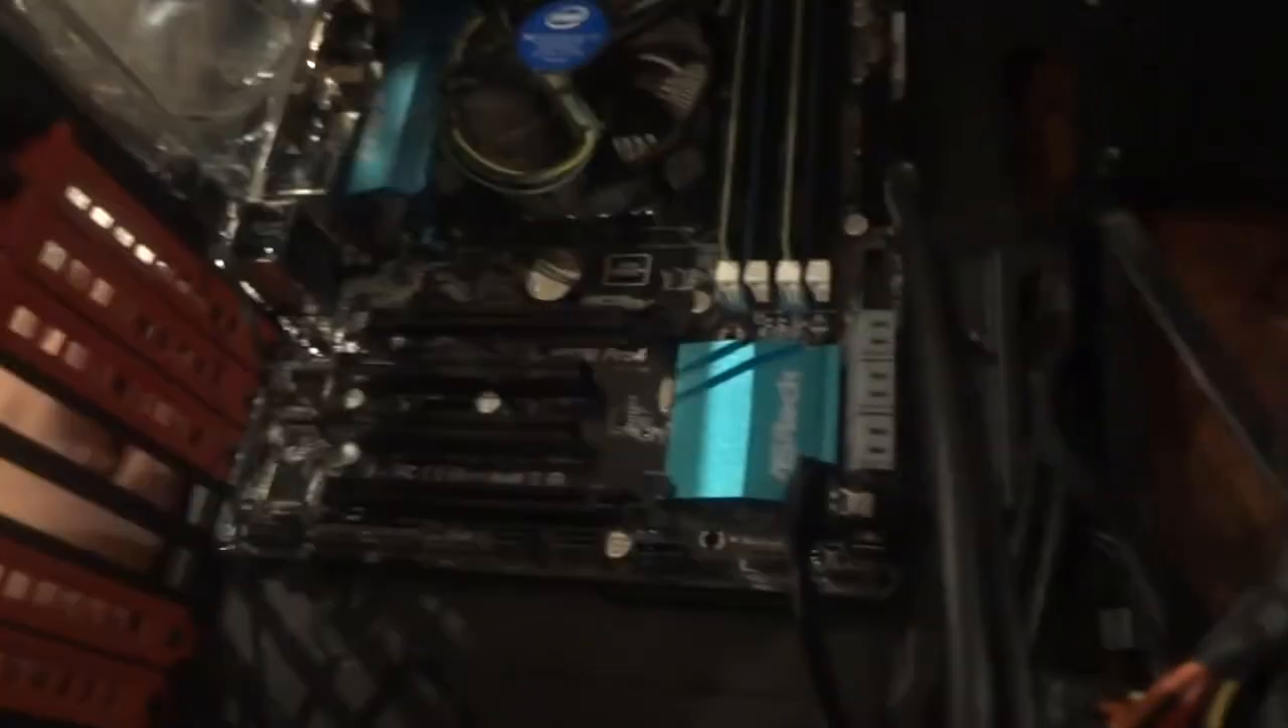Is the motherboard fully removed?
No.